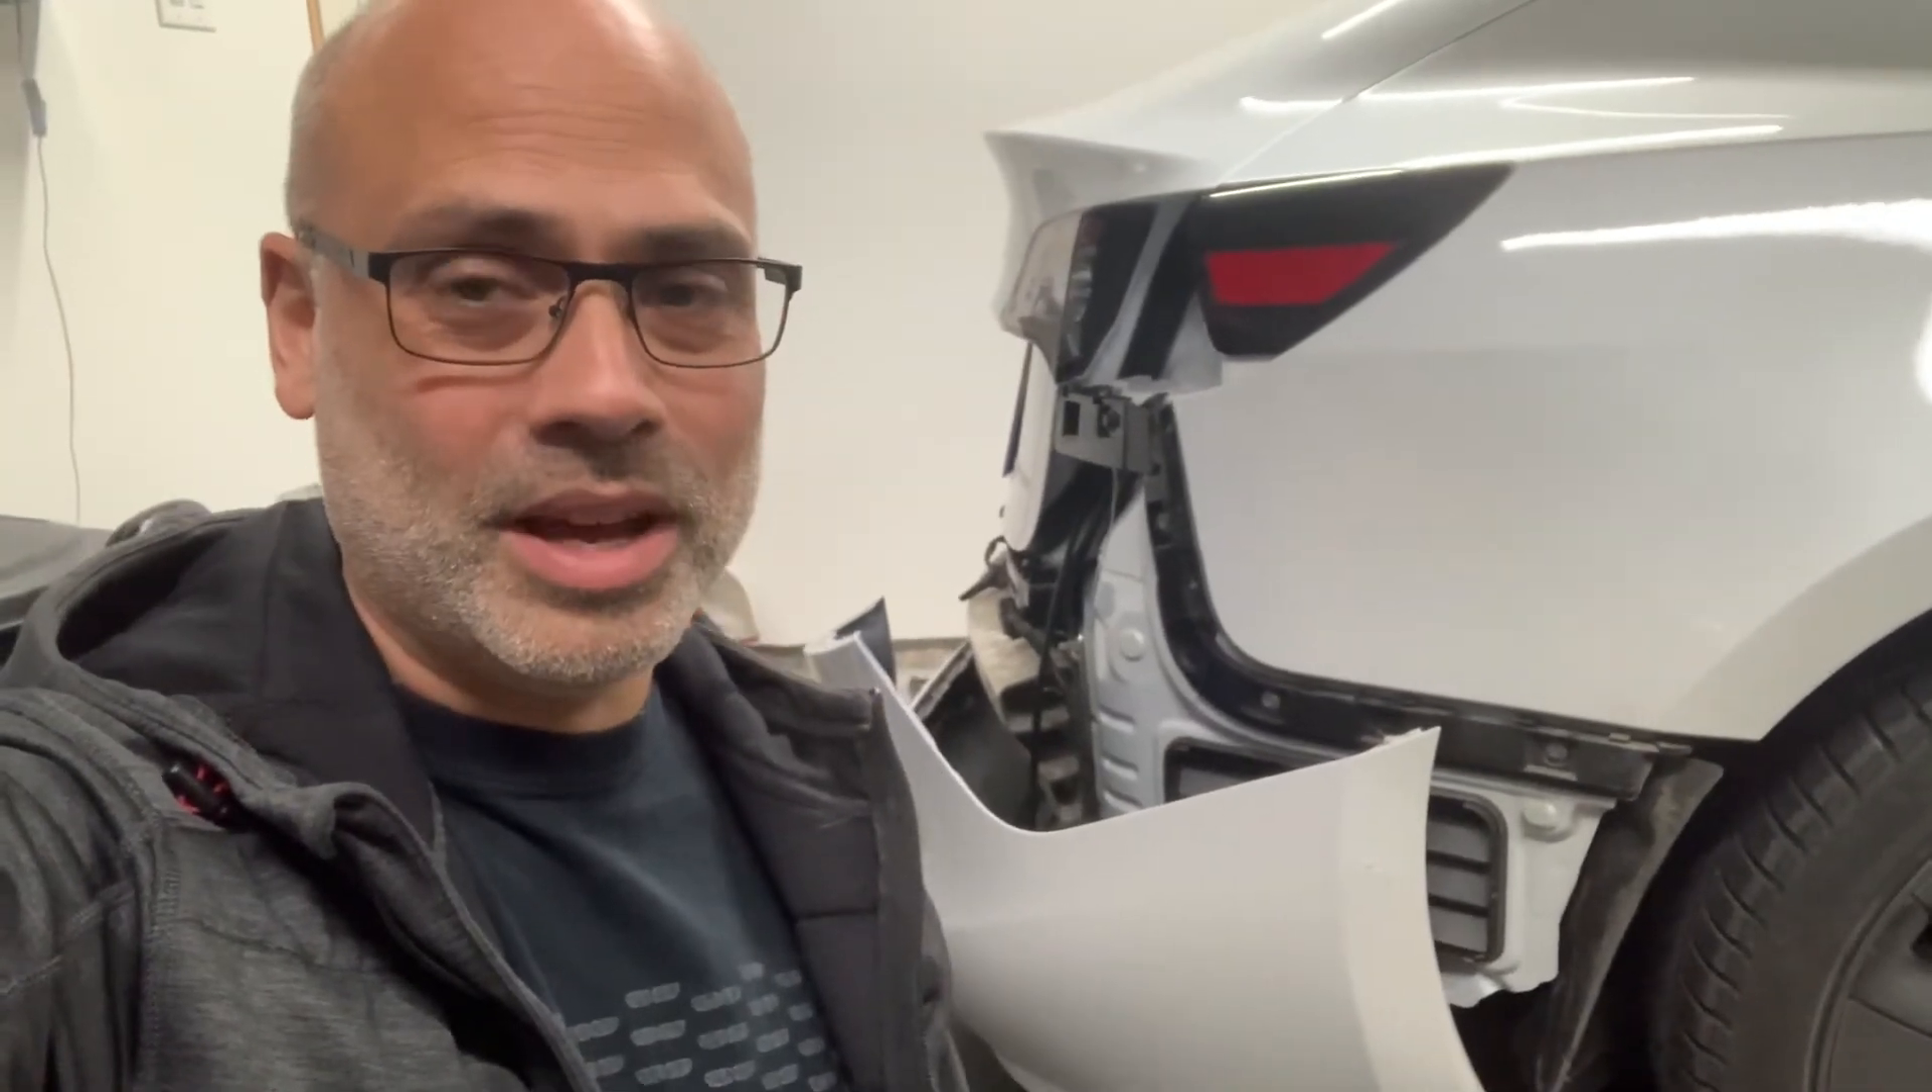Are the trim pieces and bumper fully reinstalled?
No.